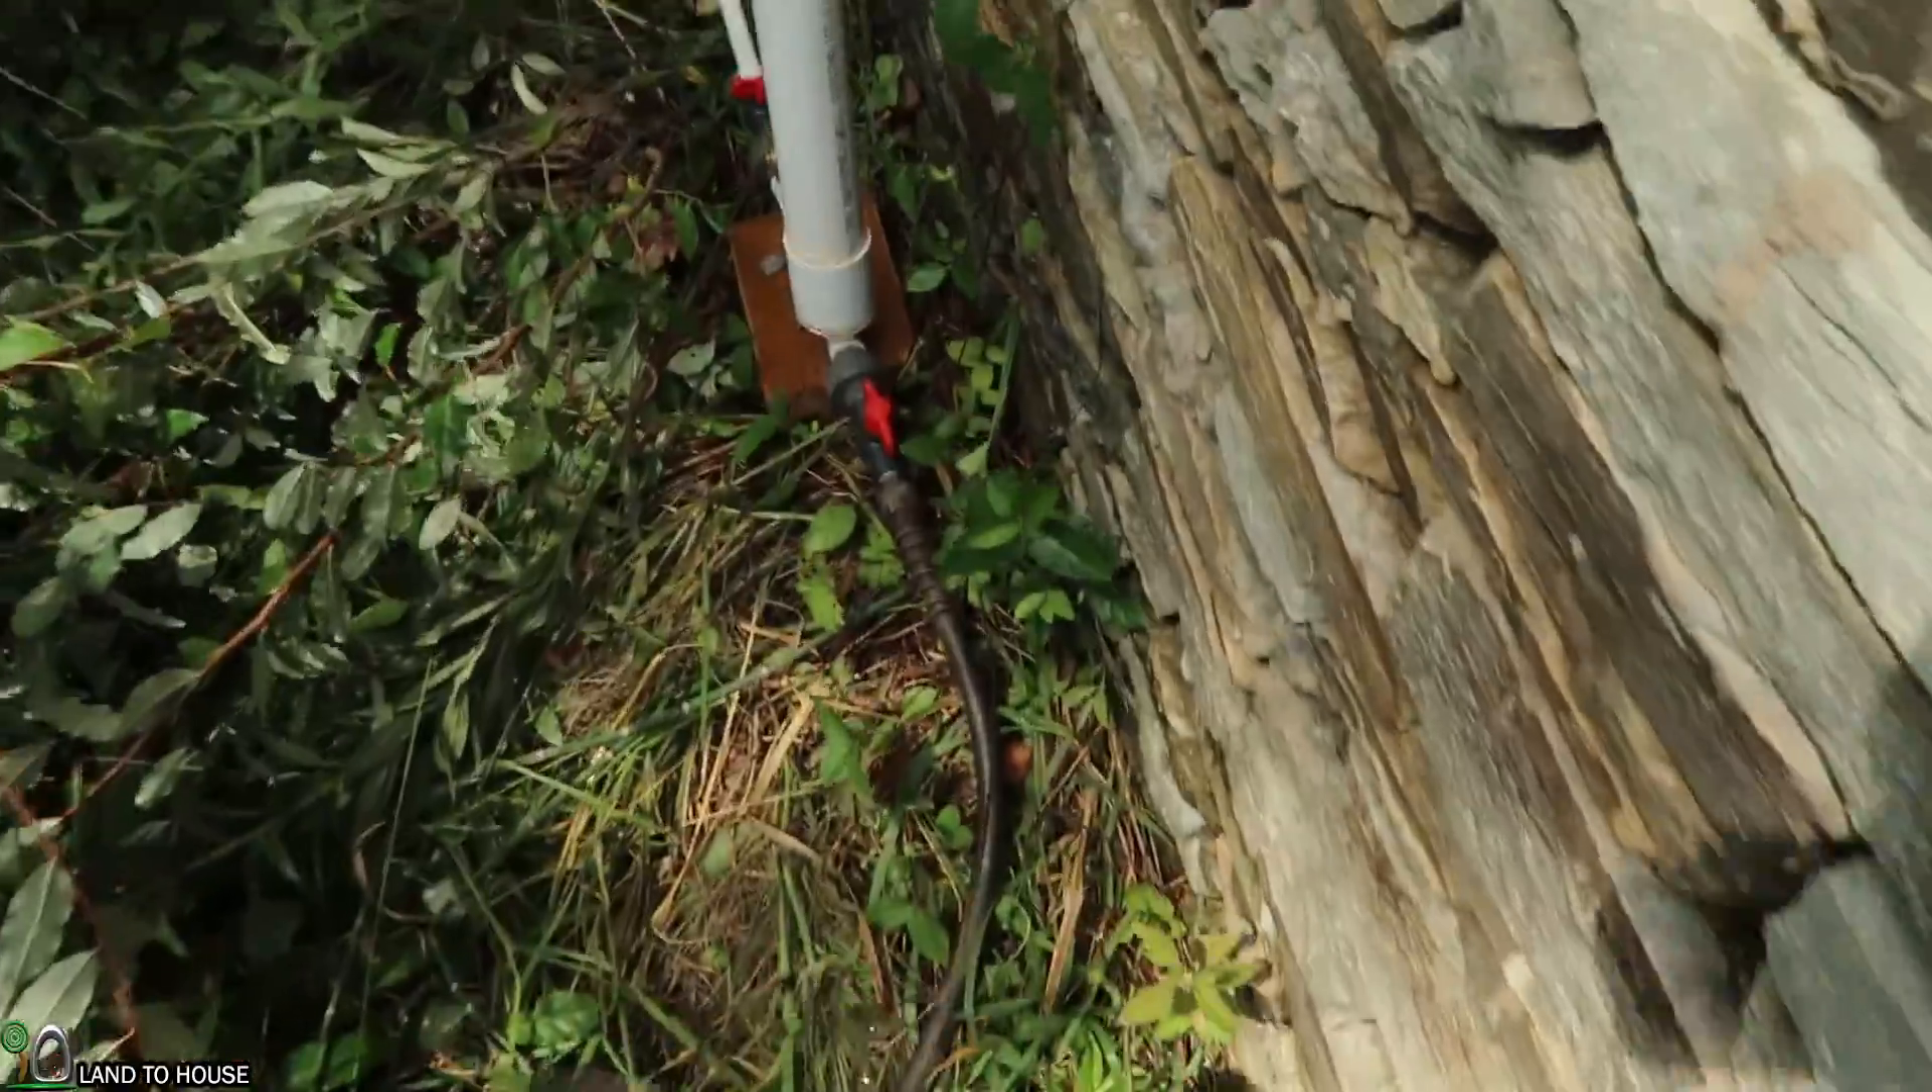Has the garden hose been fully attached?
Yes.